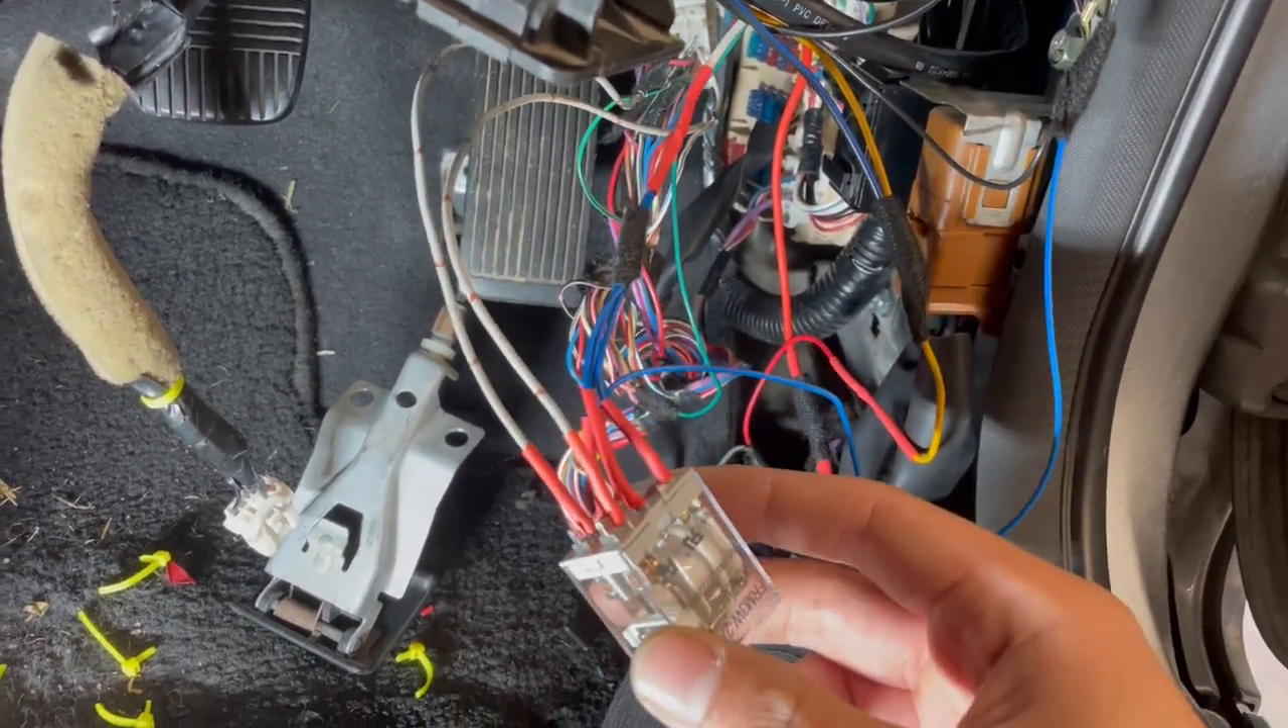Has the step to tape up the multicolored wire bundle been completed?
No.